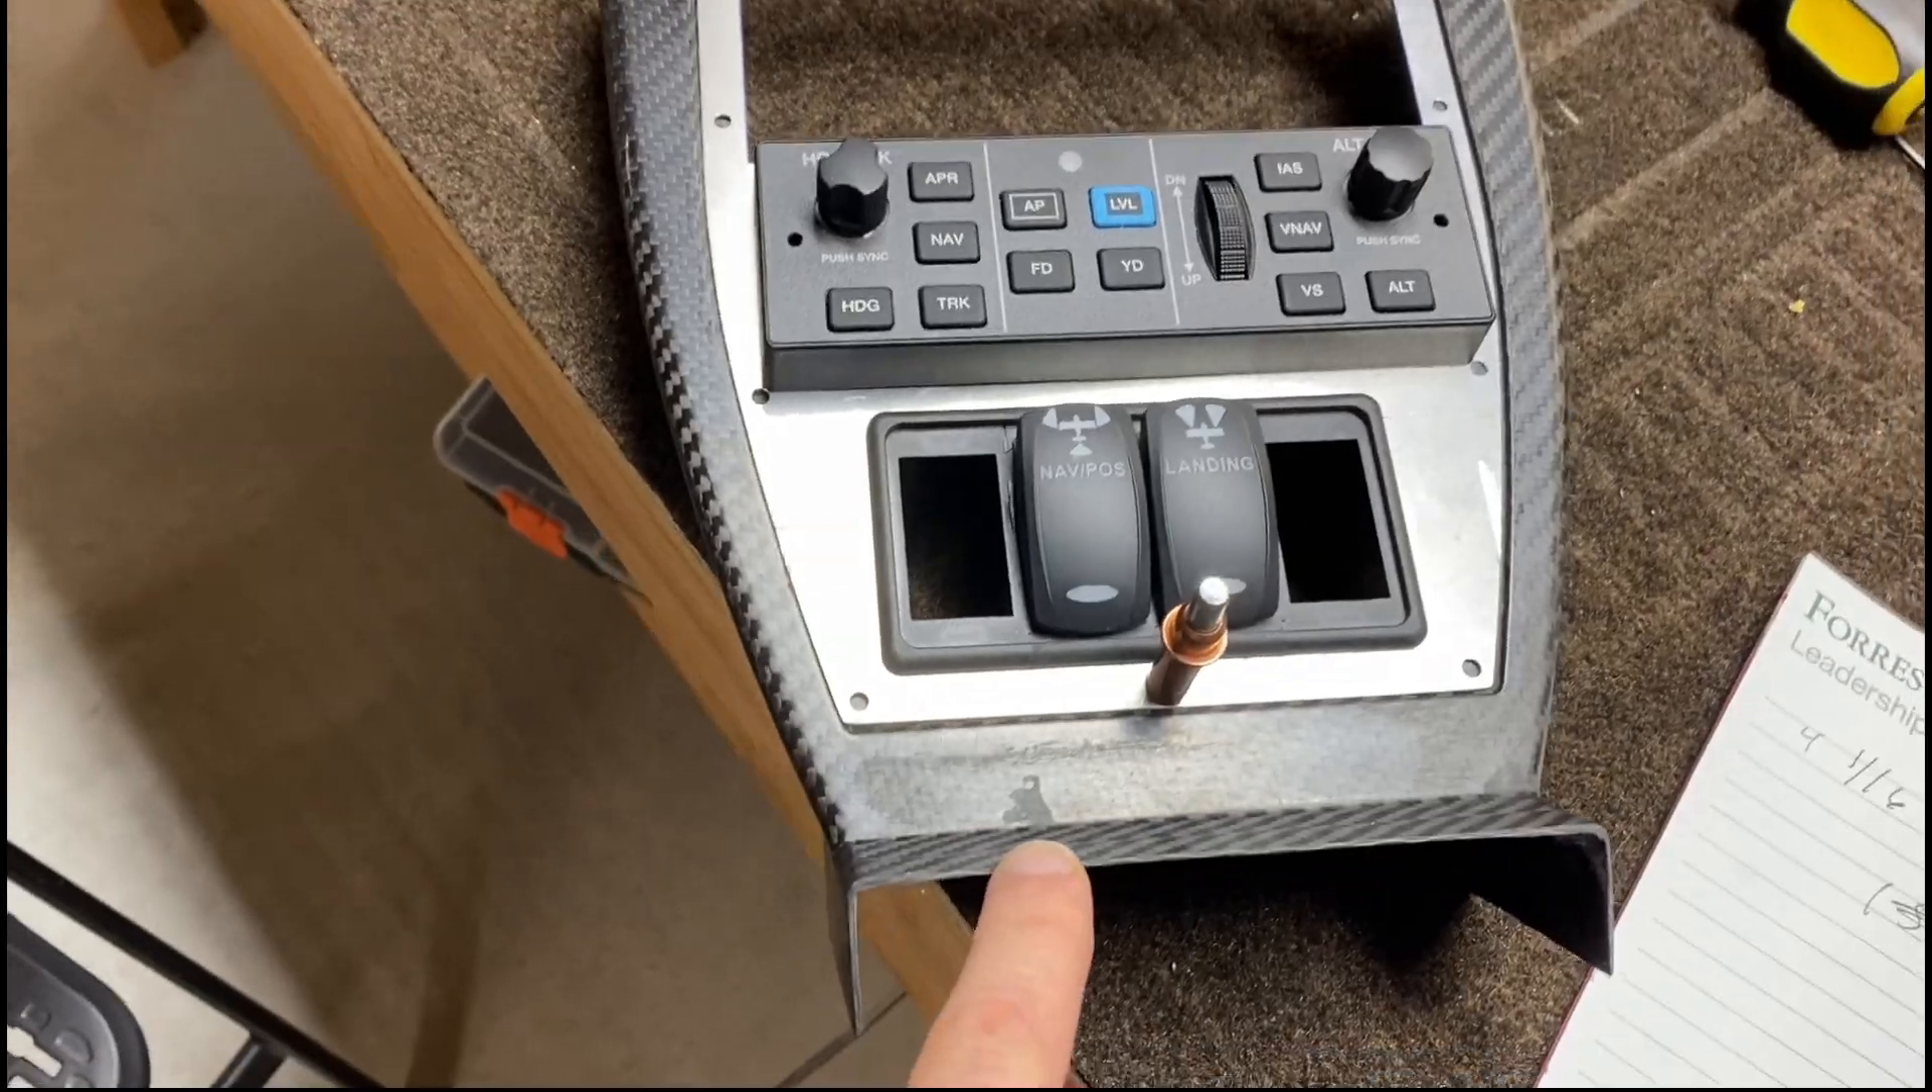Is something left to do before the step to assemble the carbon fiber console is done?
Yes.